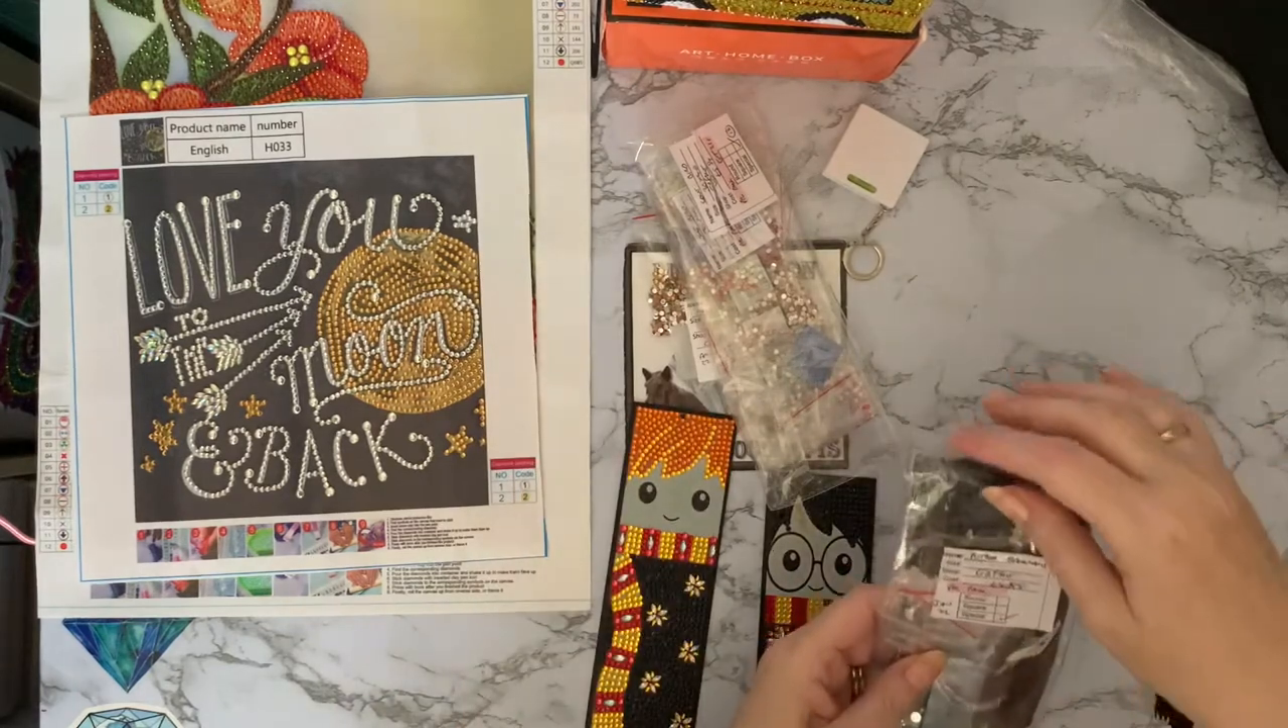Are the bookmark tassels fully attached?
No.